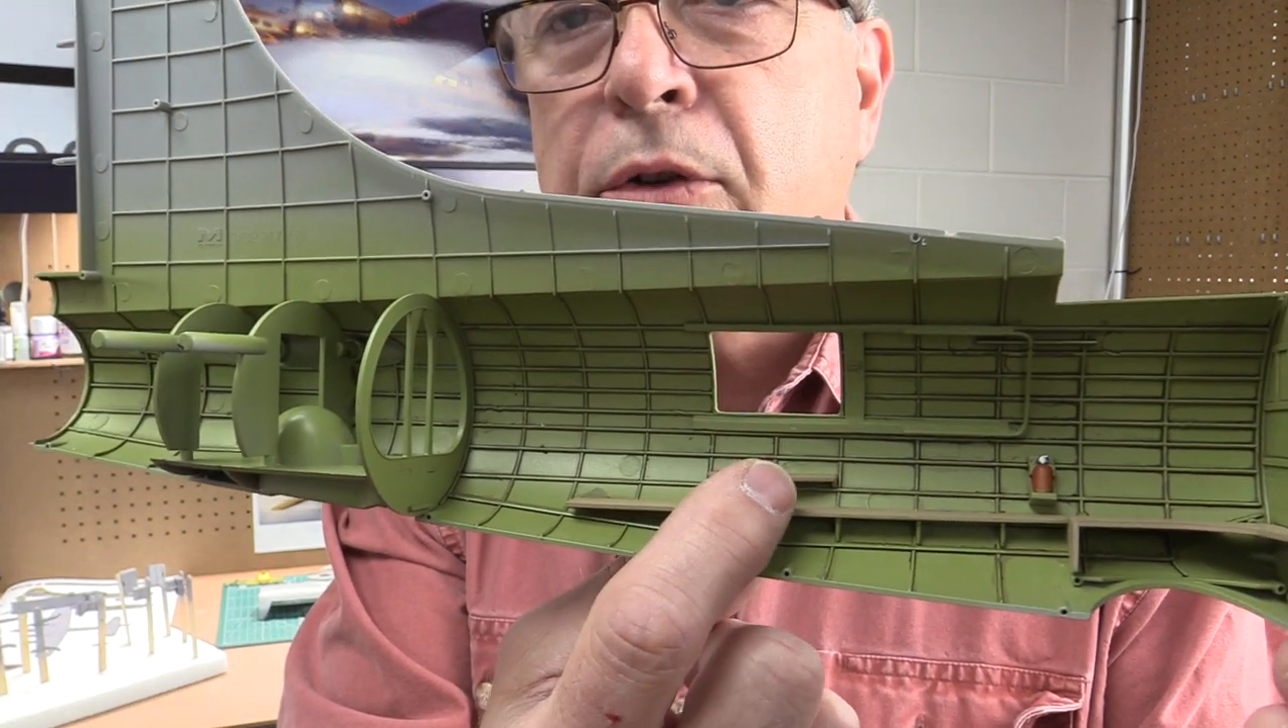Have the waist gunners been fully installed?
No.